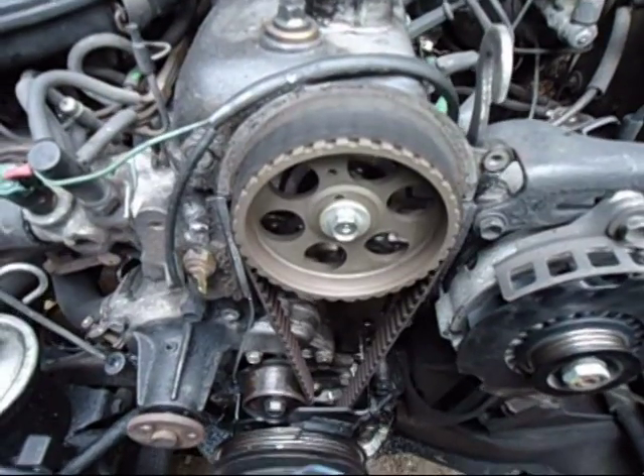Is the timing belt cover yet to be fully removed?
No.